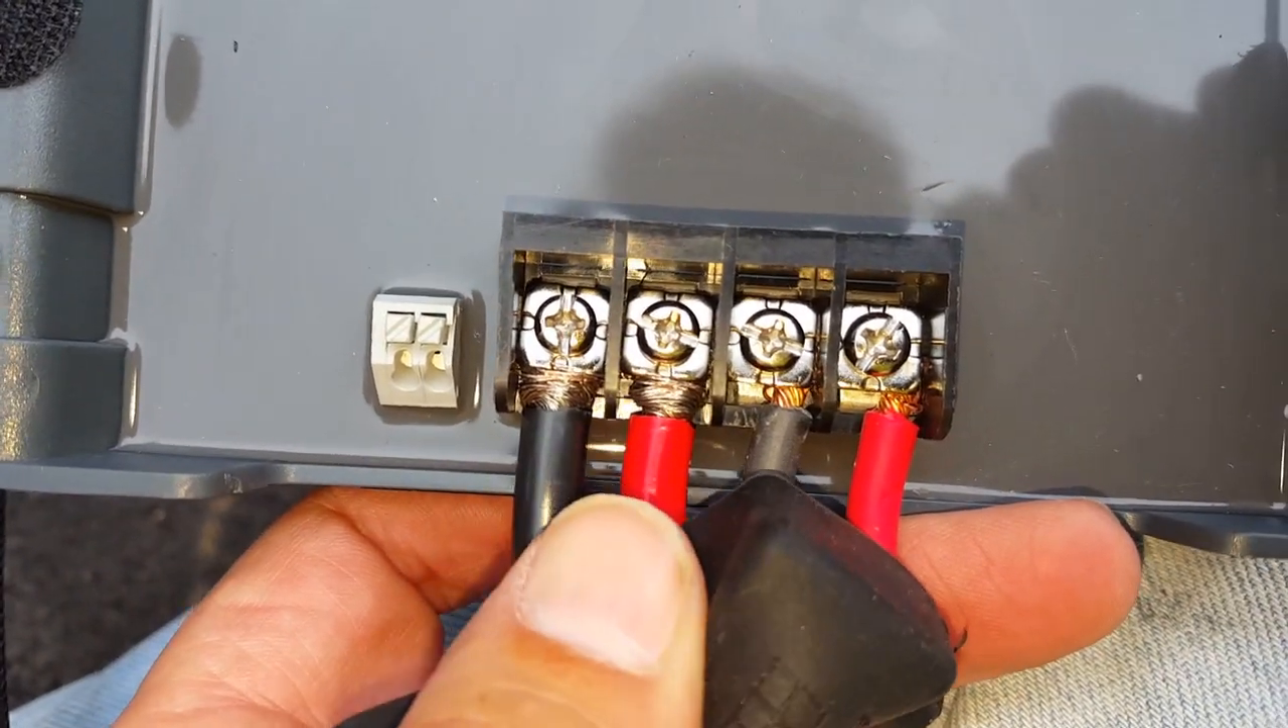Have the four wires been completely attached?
Yes.